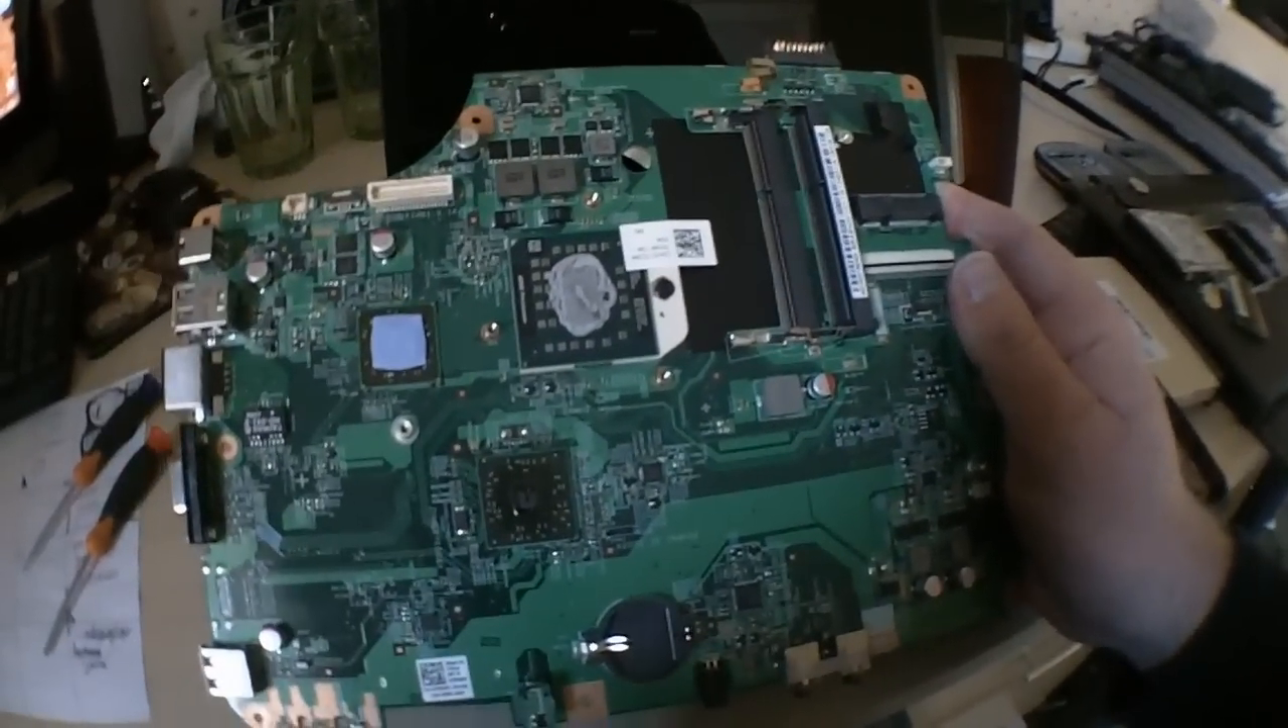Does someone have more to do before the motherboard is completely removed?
No.